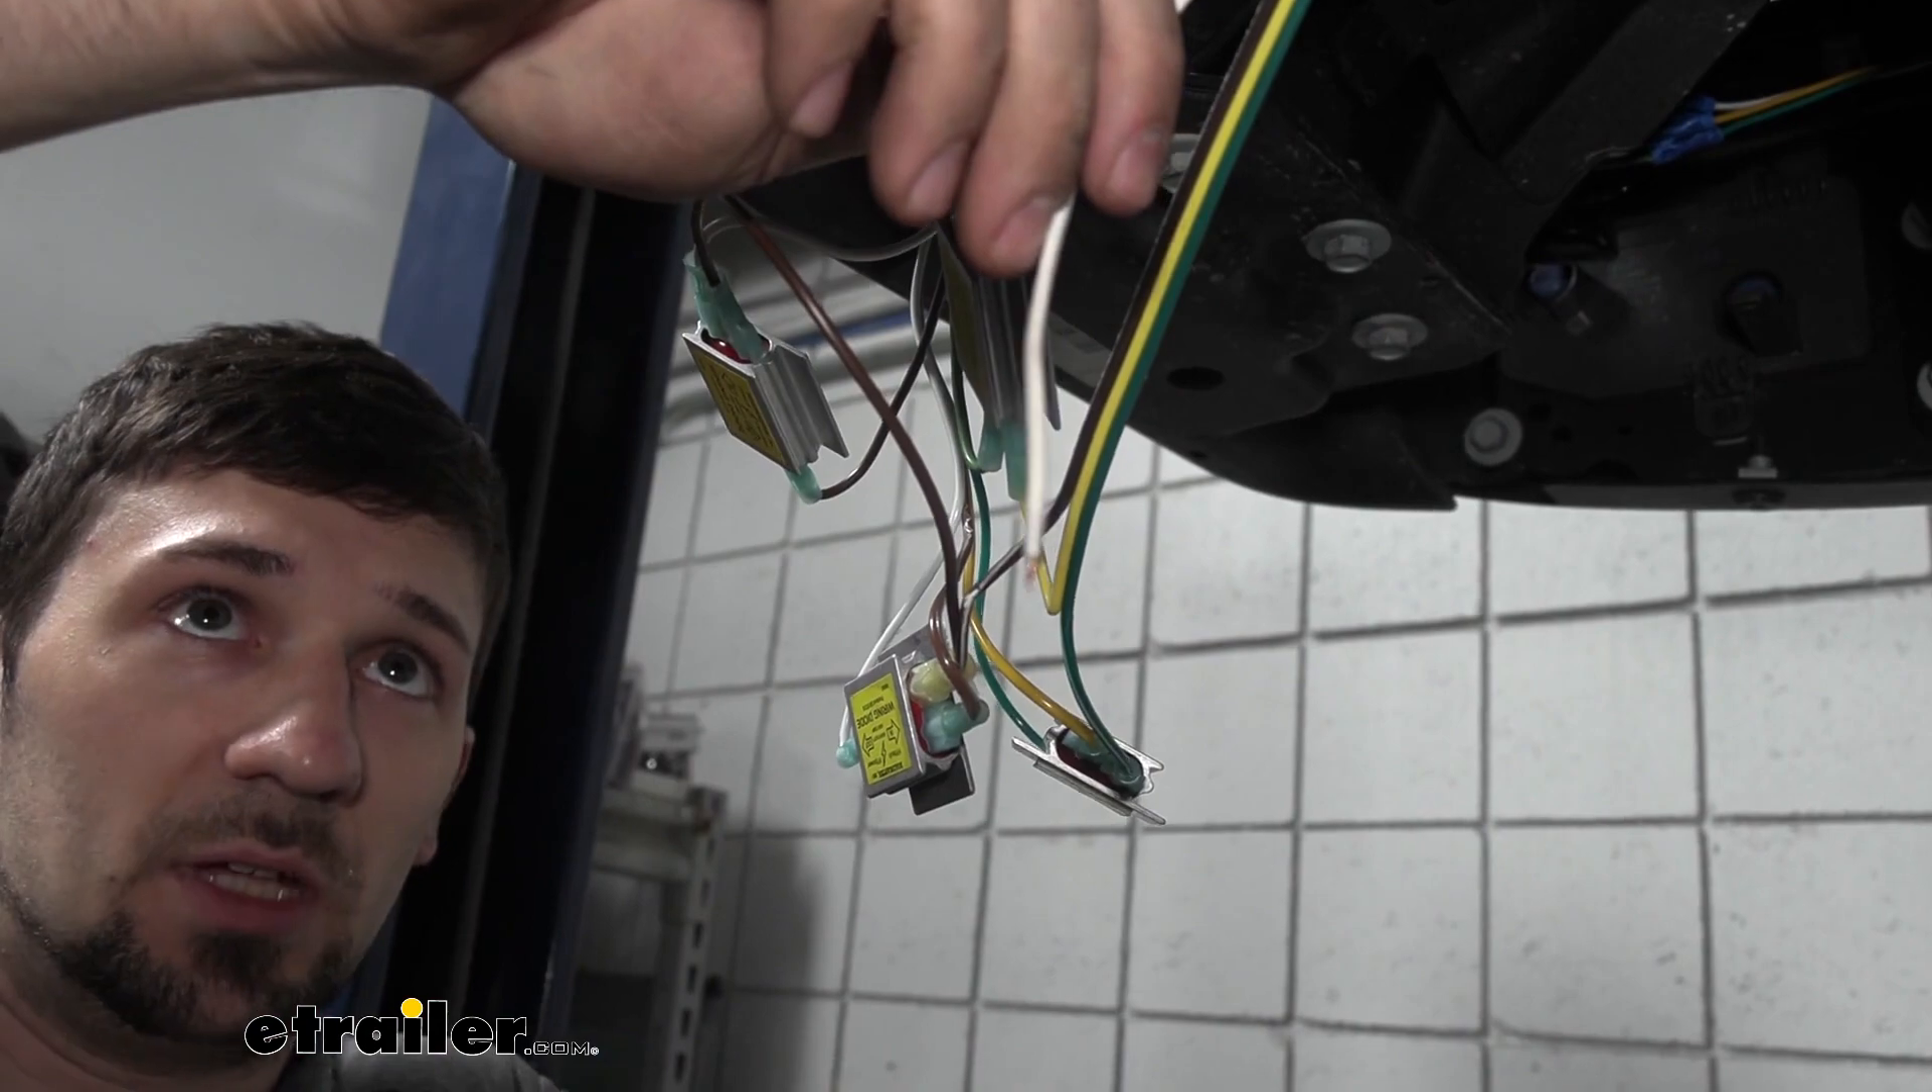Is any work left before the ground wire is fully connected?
Yes.